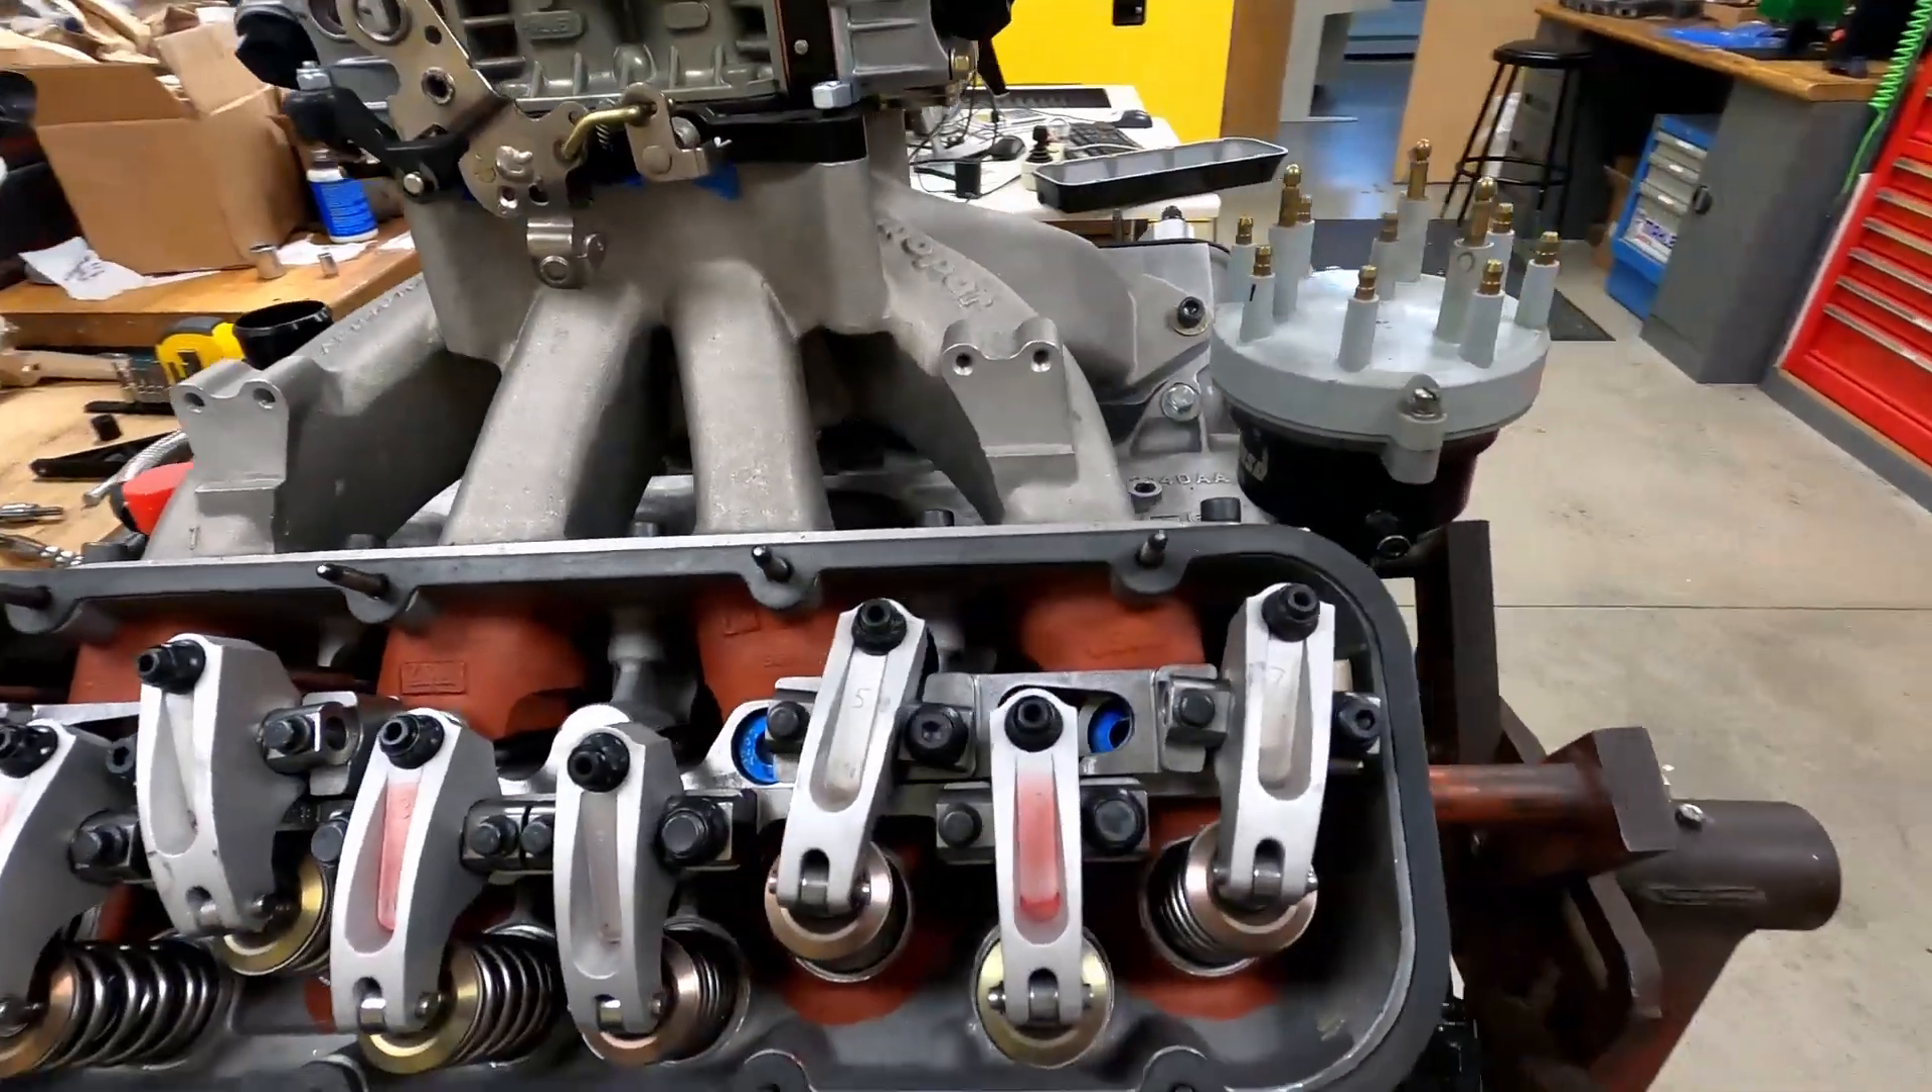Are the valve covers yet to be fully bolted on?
Yes.